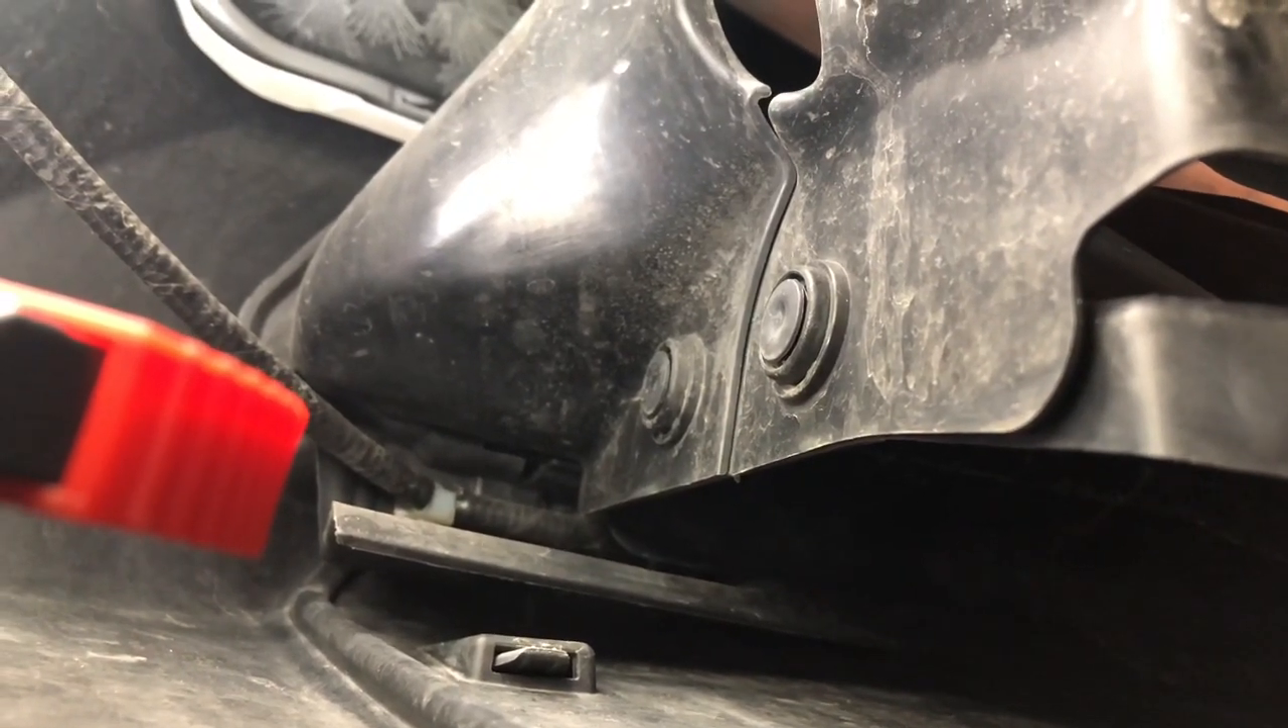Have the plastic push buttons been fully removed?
No.